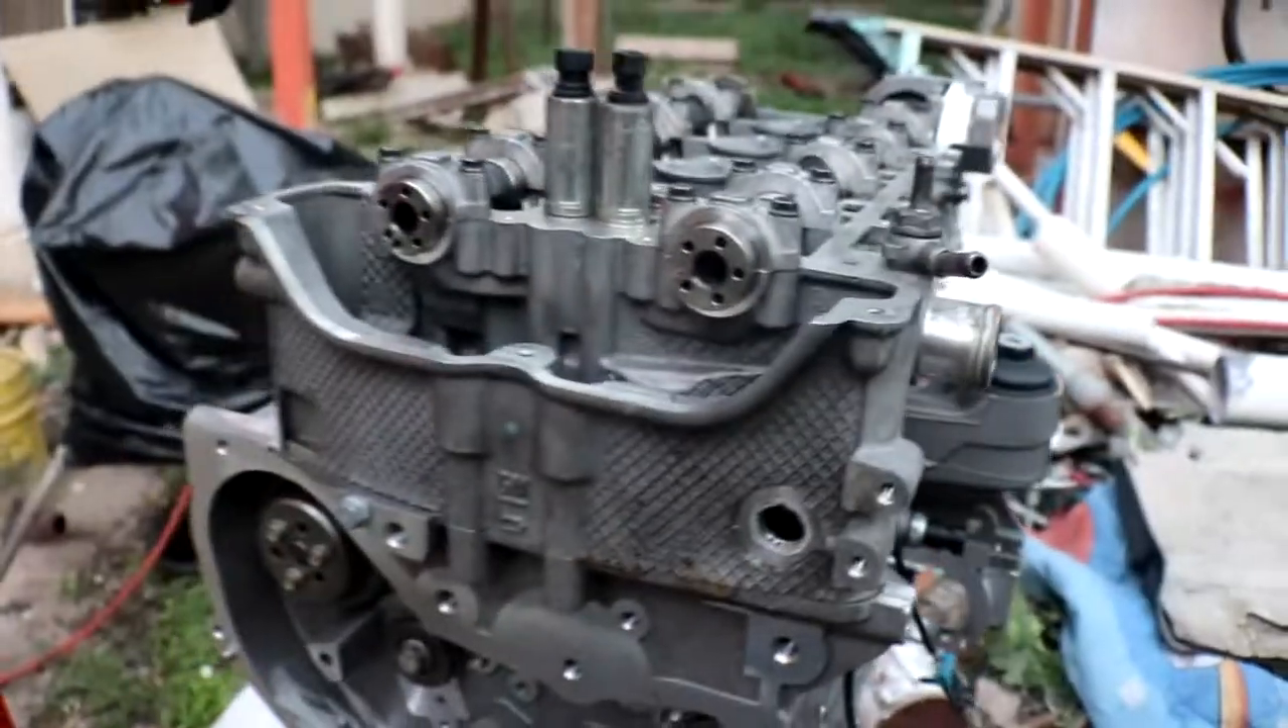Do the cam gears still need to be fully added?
Yes.